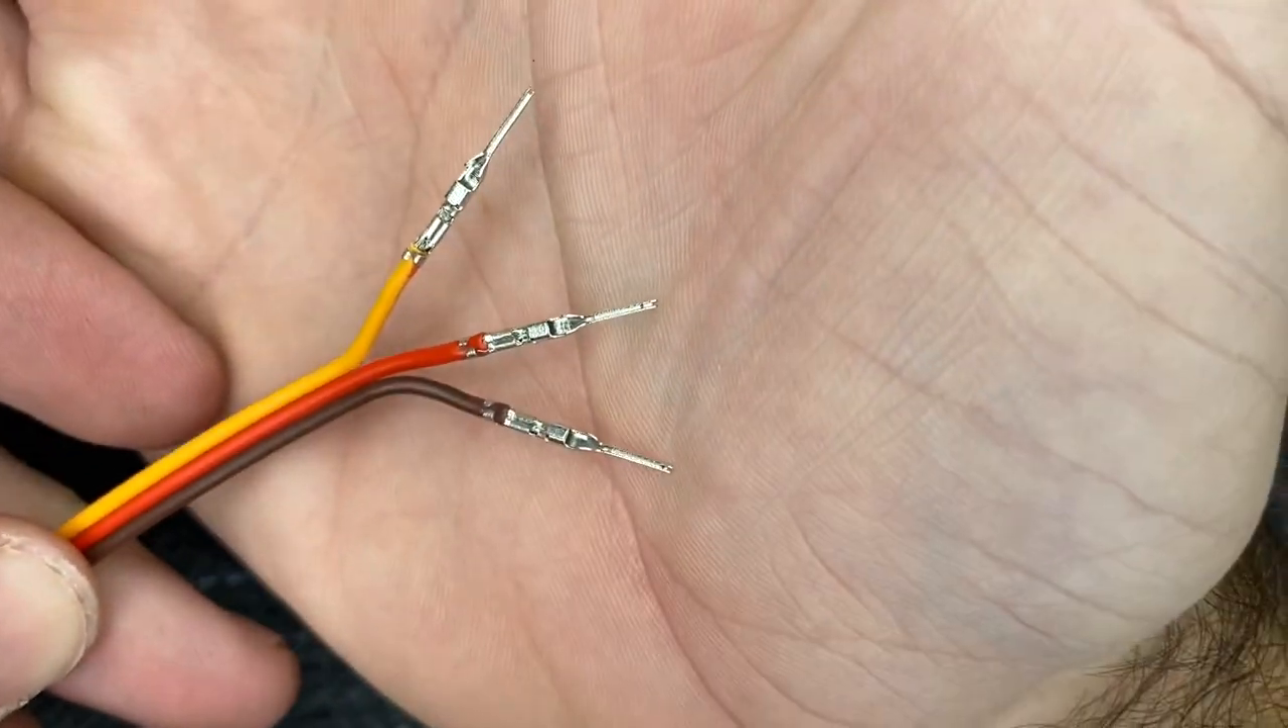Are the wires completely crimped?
Yes.